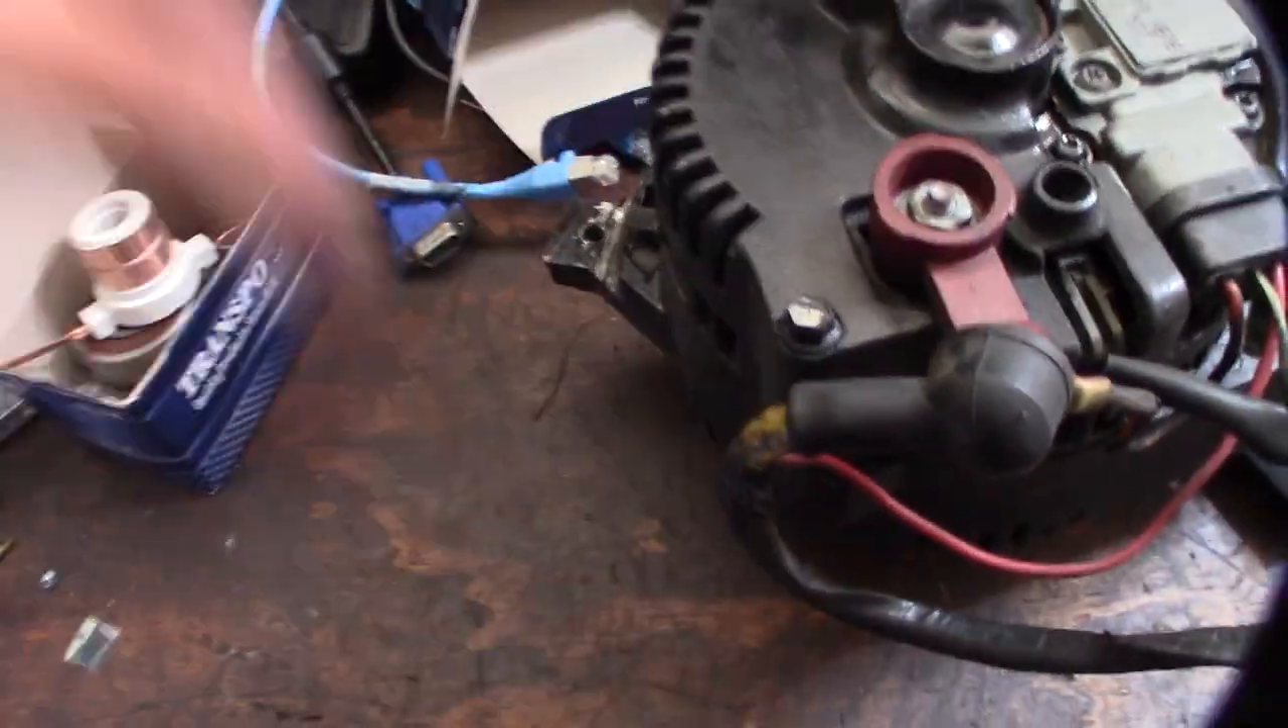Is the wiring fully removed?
No.